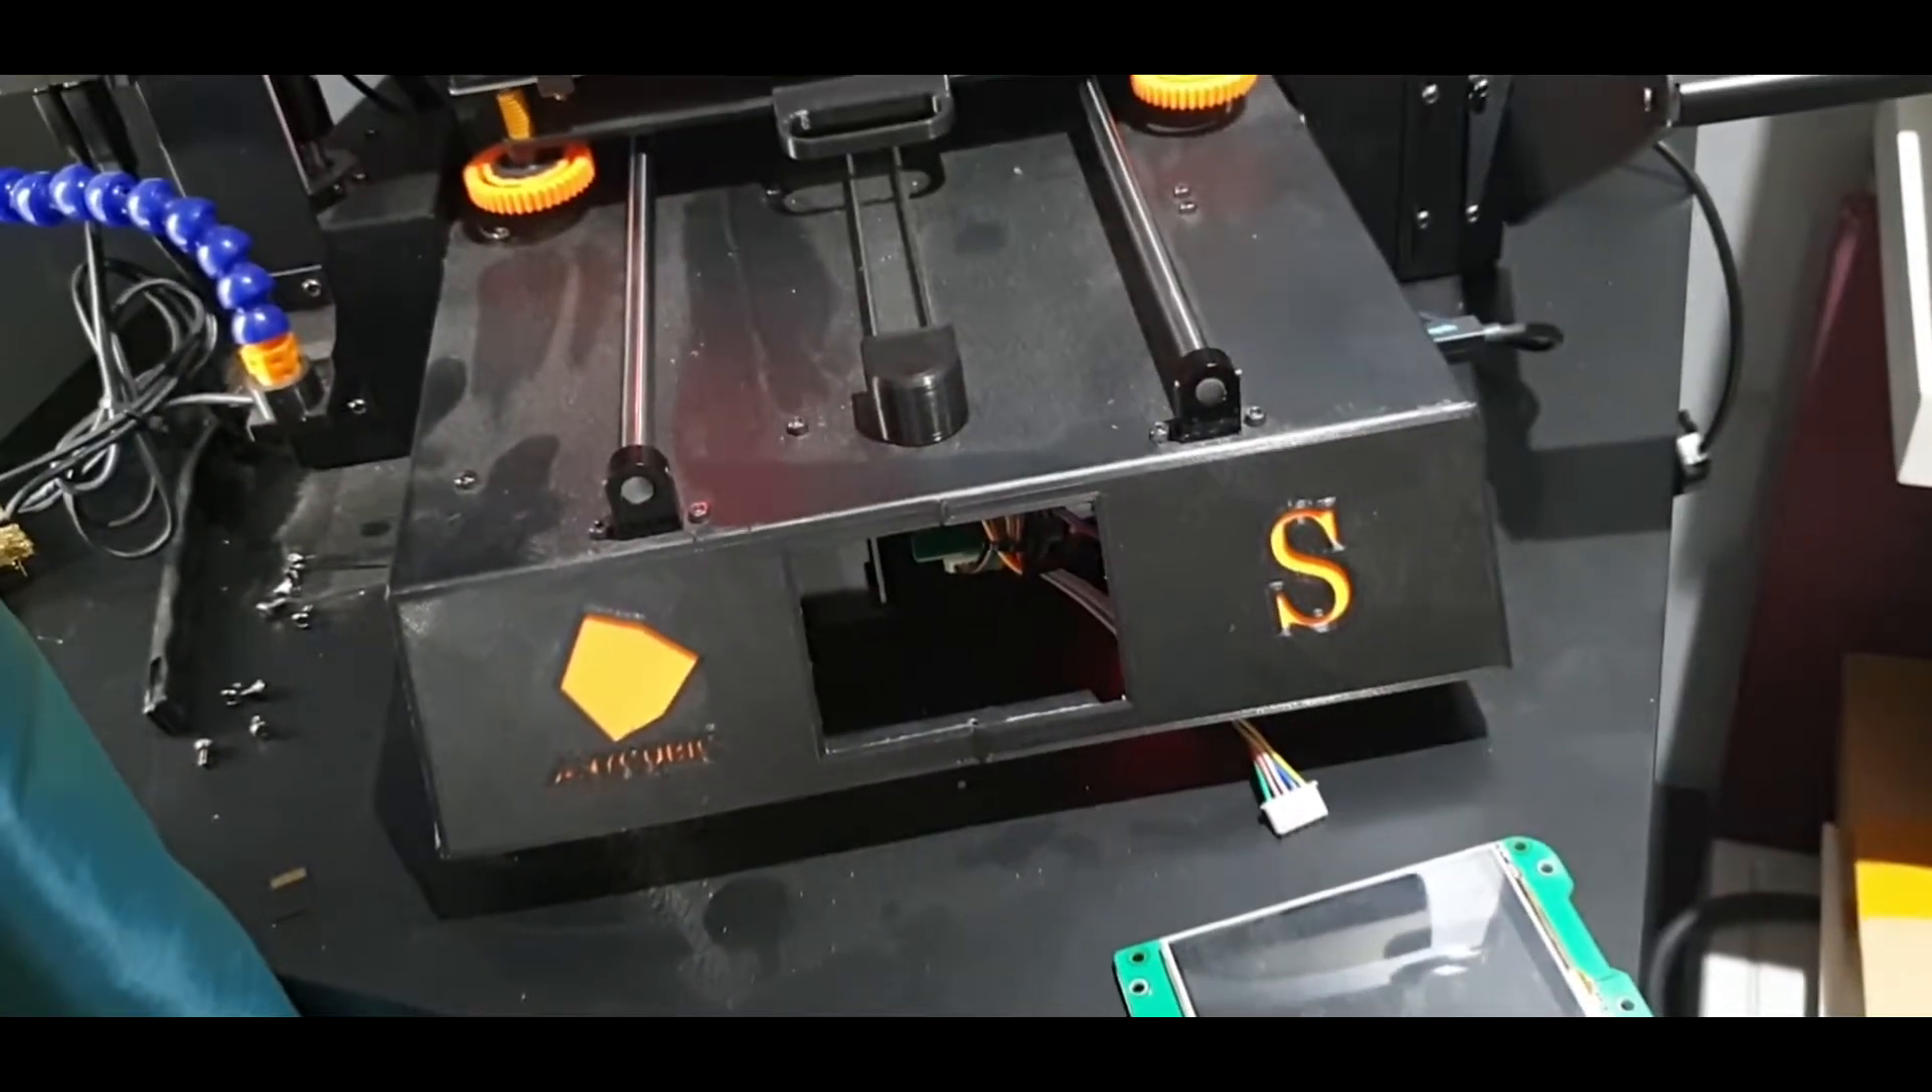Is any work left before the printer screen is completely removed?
No.